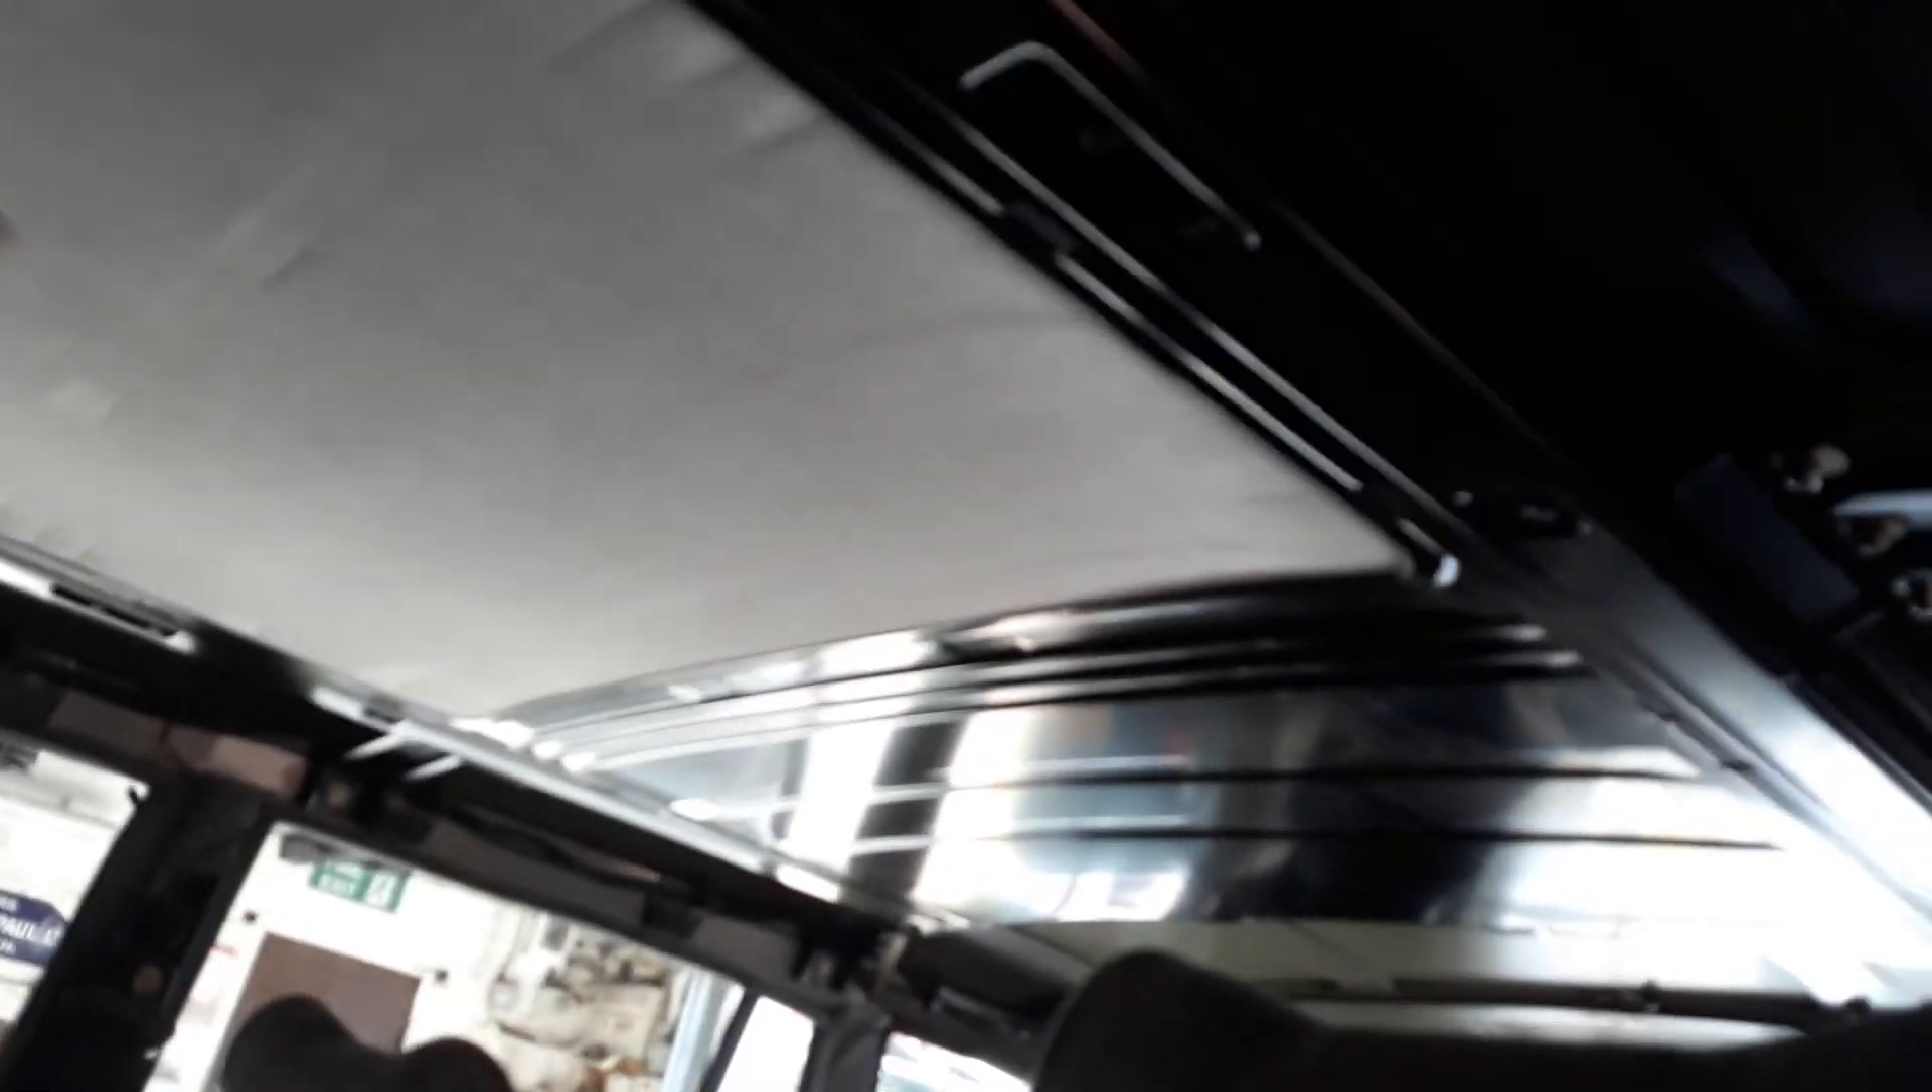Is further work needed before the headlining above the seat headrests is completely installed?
Yes.